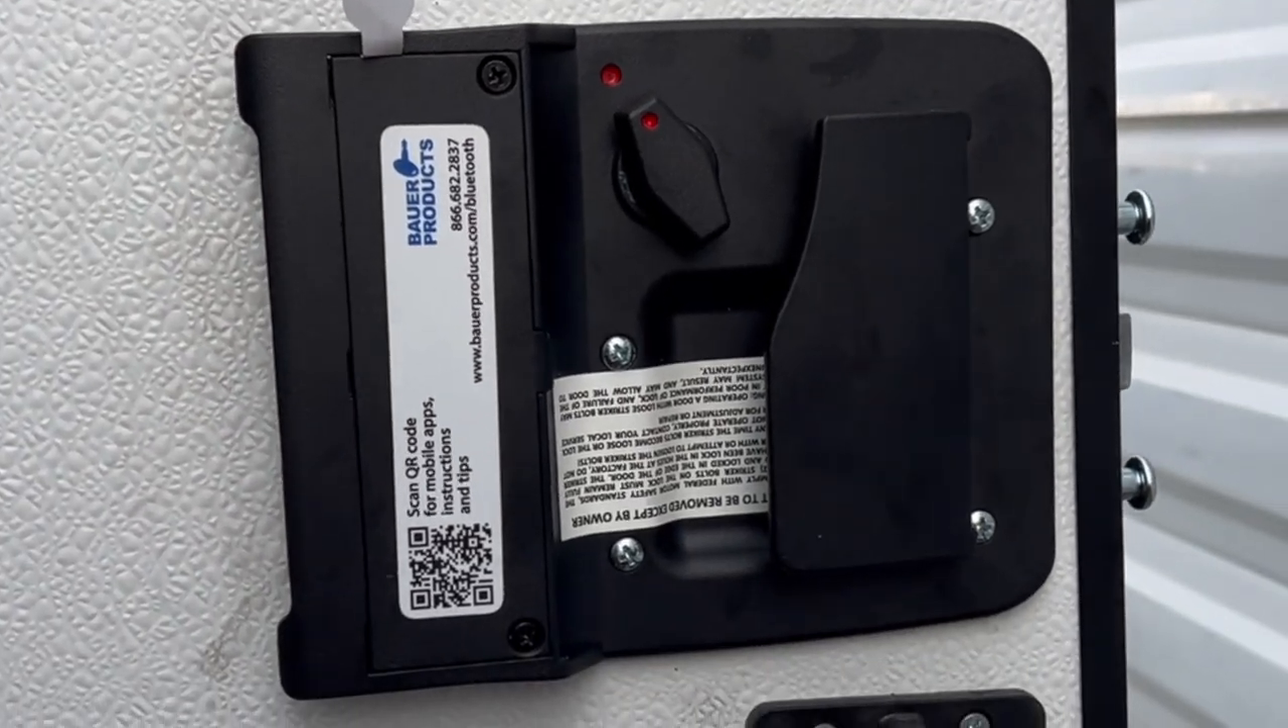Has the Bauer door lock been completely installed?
Yes.